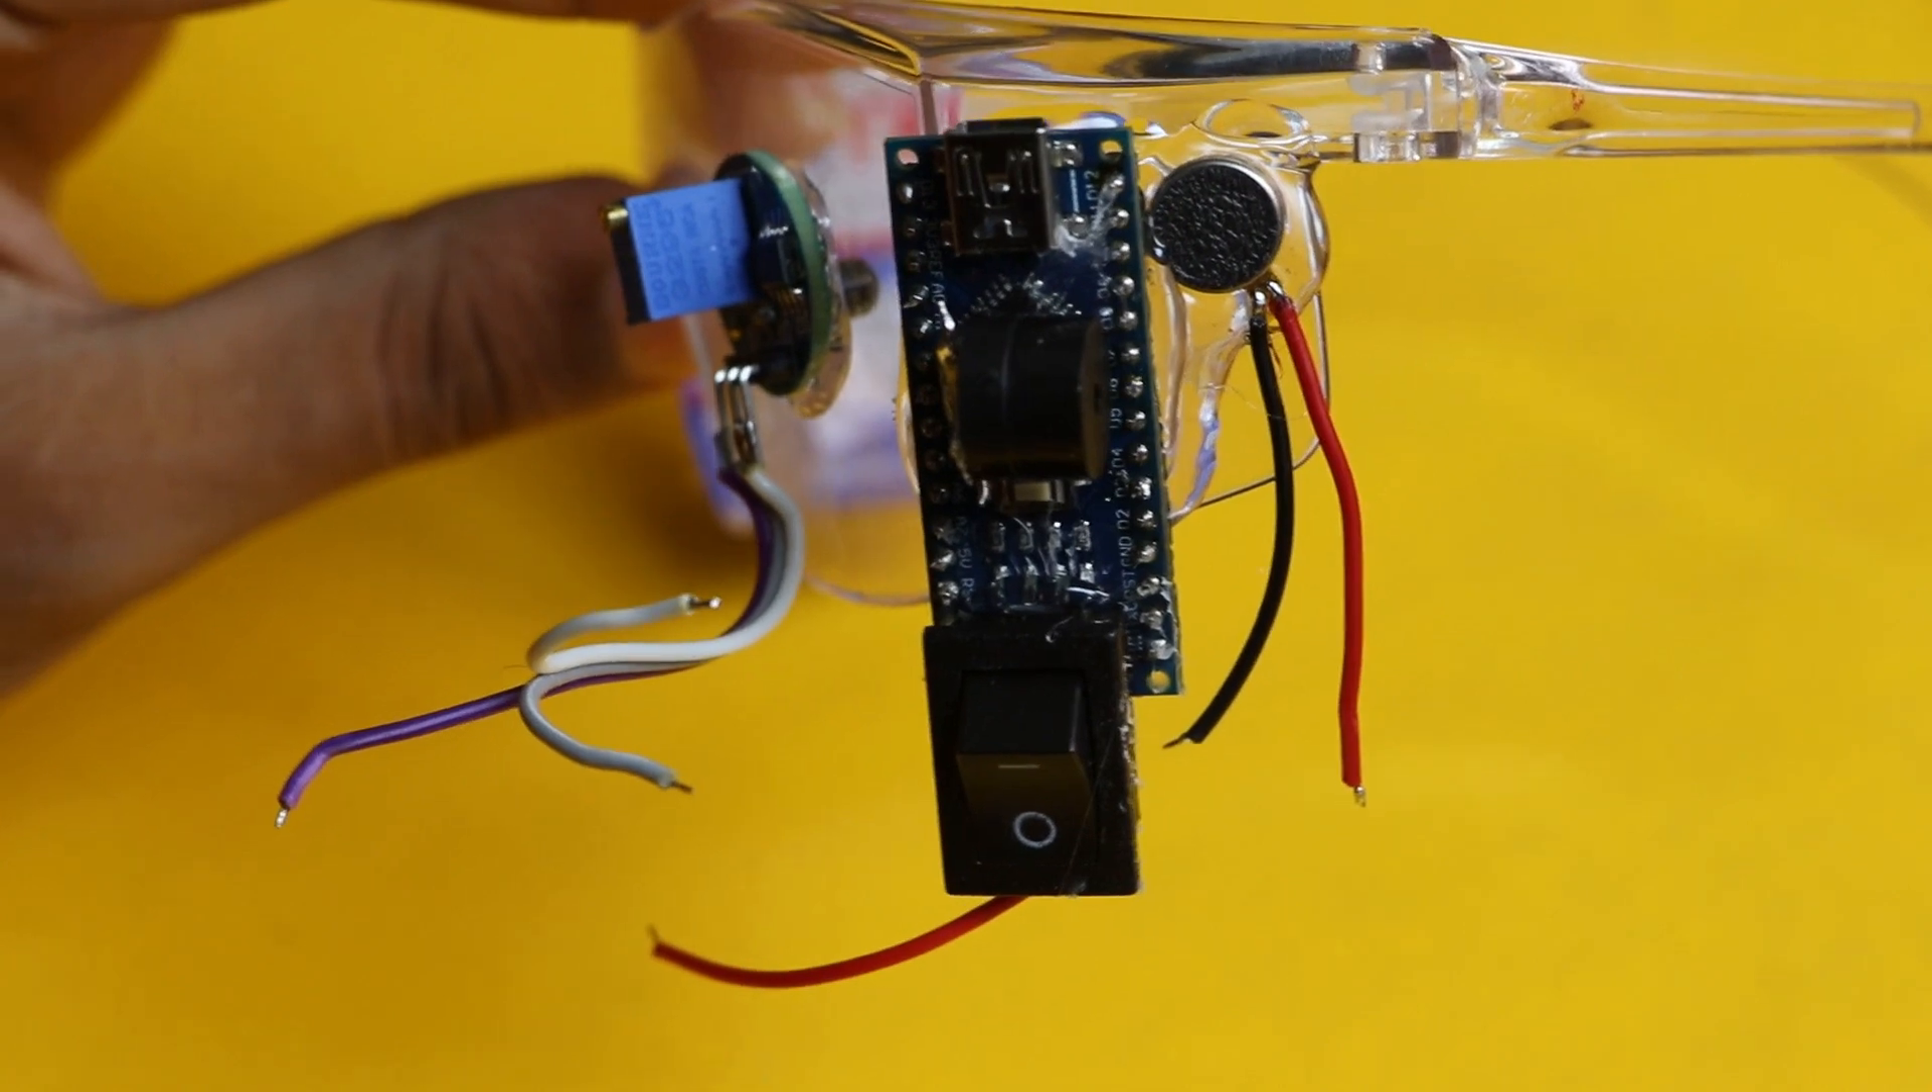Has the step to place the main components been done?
Yes.